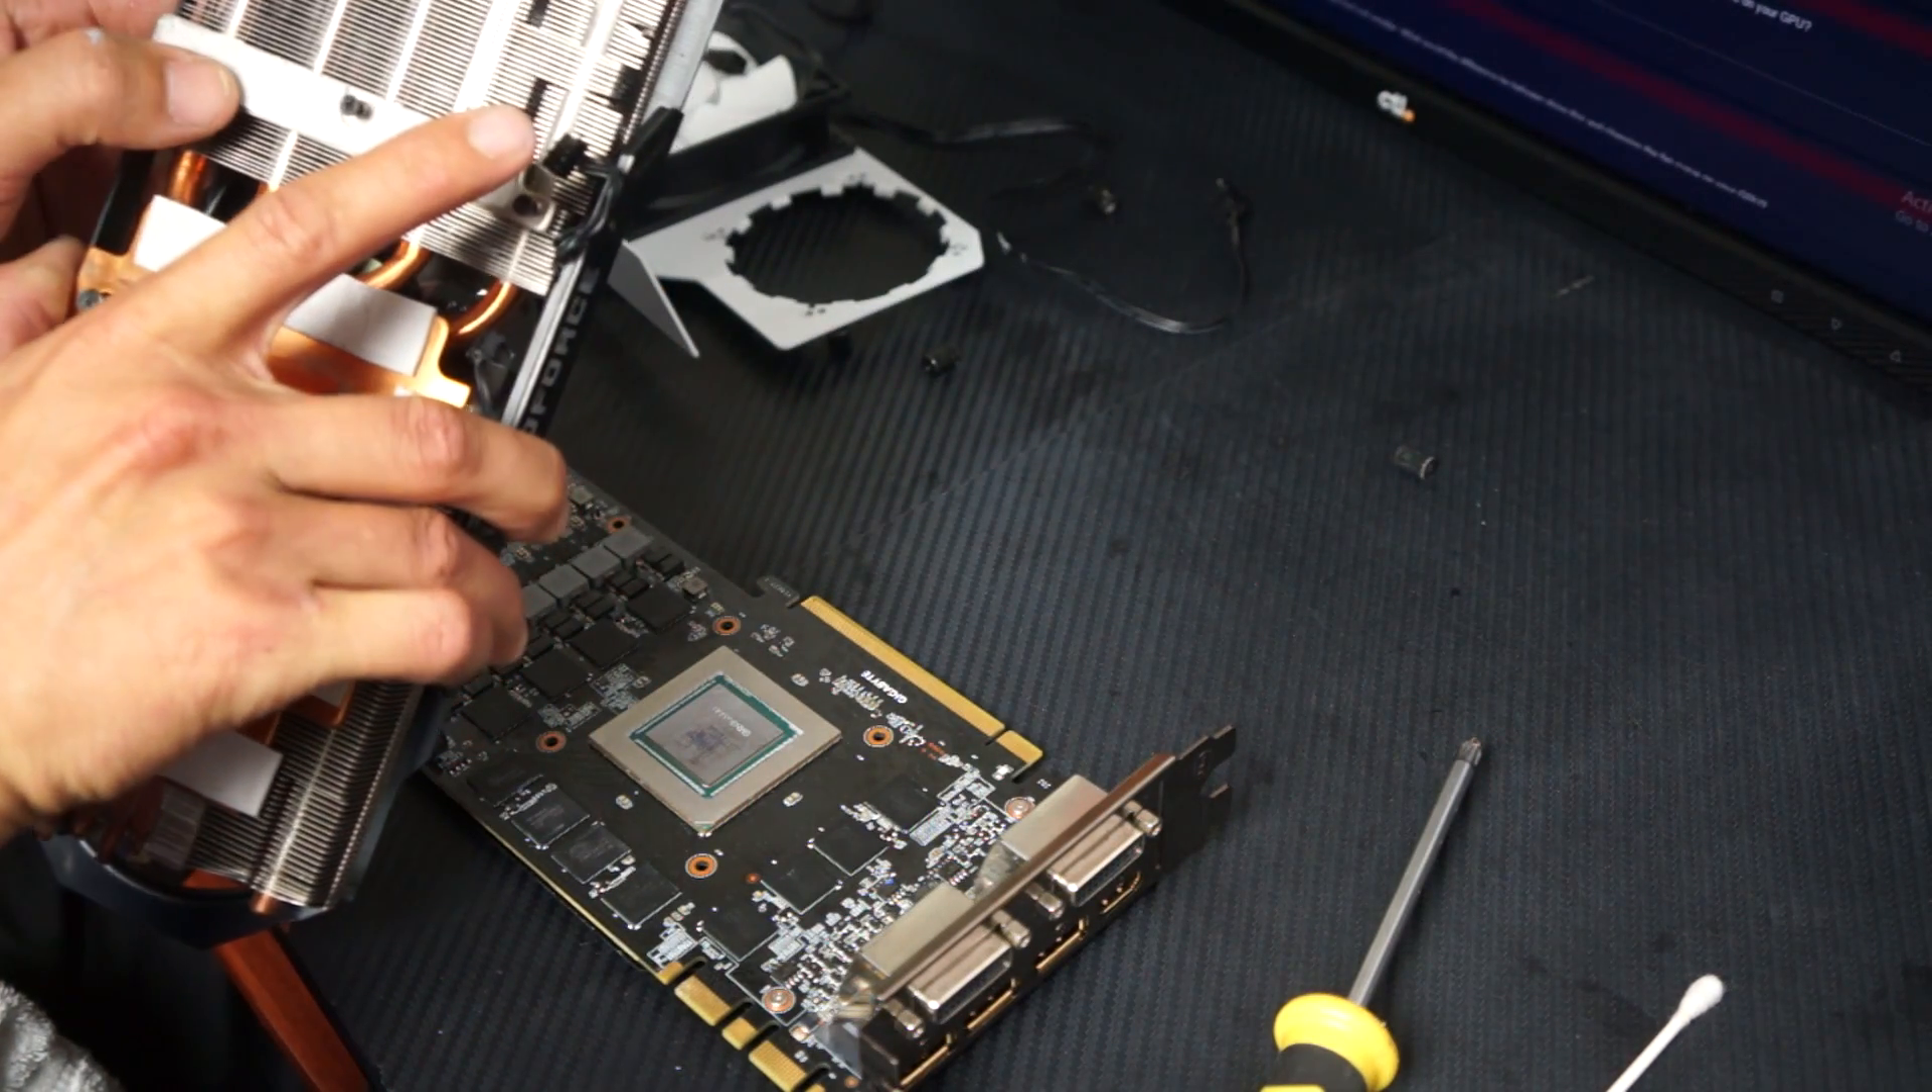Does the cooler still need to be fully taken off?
No.